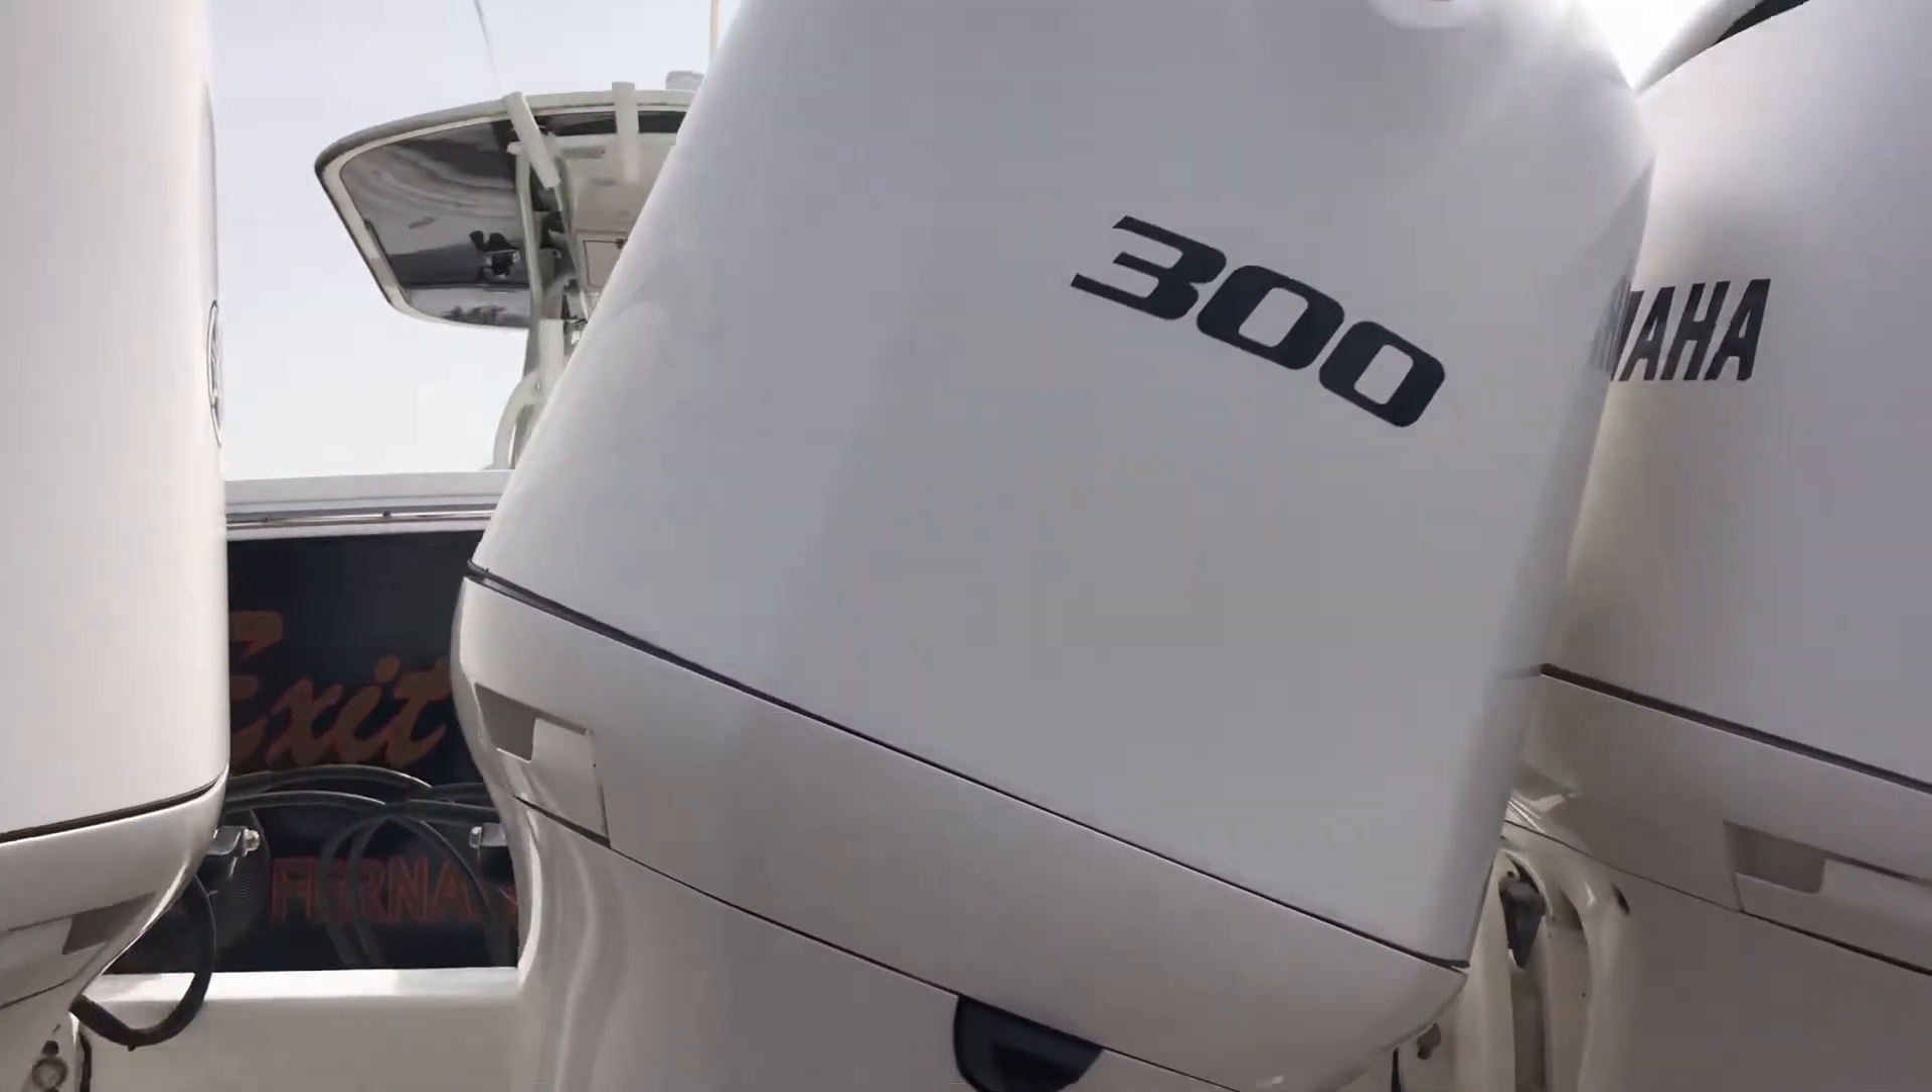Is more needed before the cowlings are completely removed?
Yes.